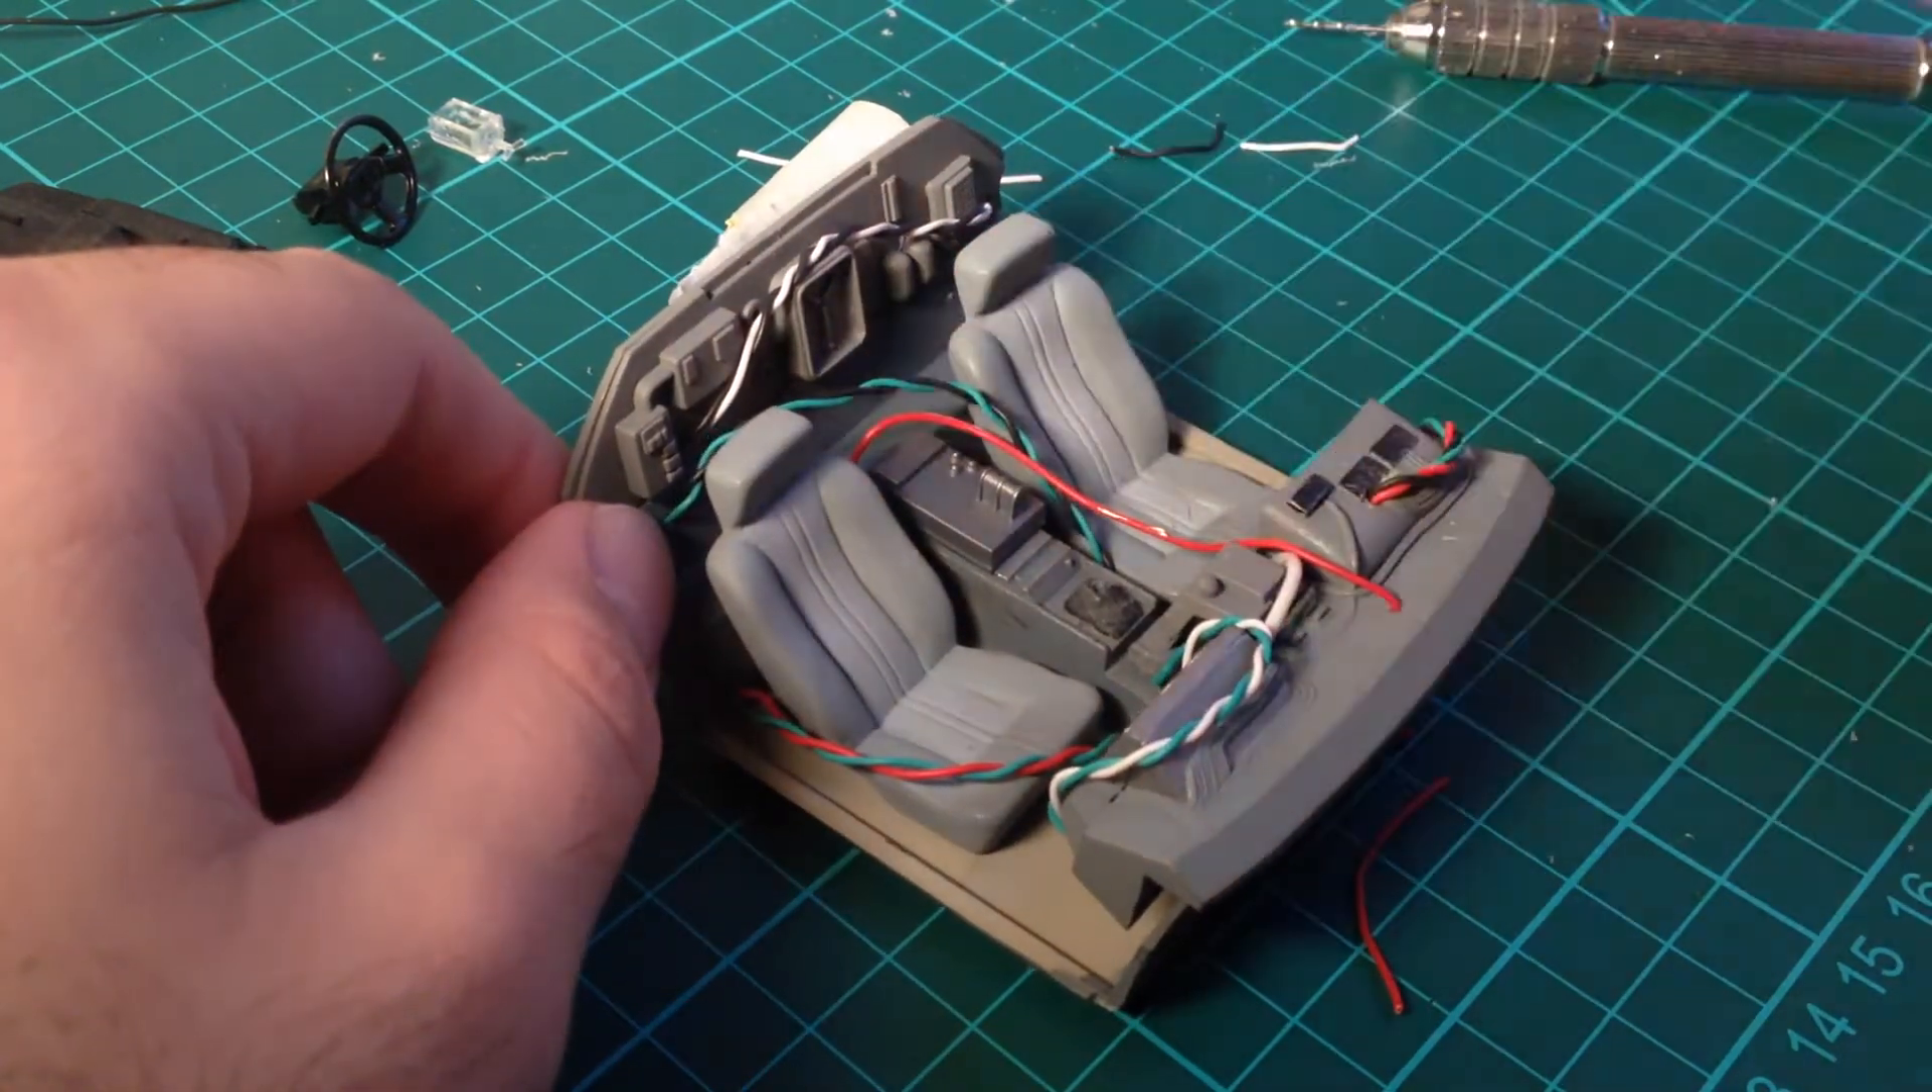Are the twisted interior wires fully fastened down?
No.